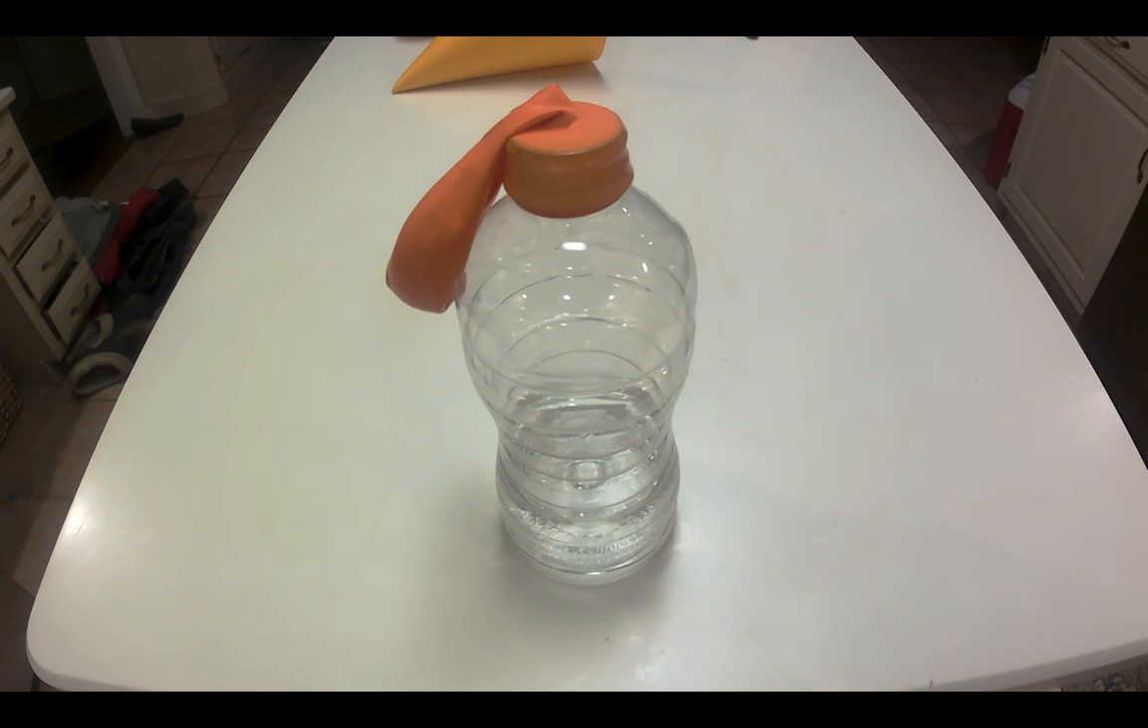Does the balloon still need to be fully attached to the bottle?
No.